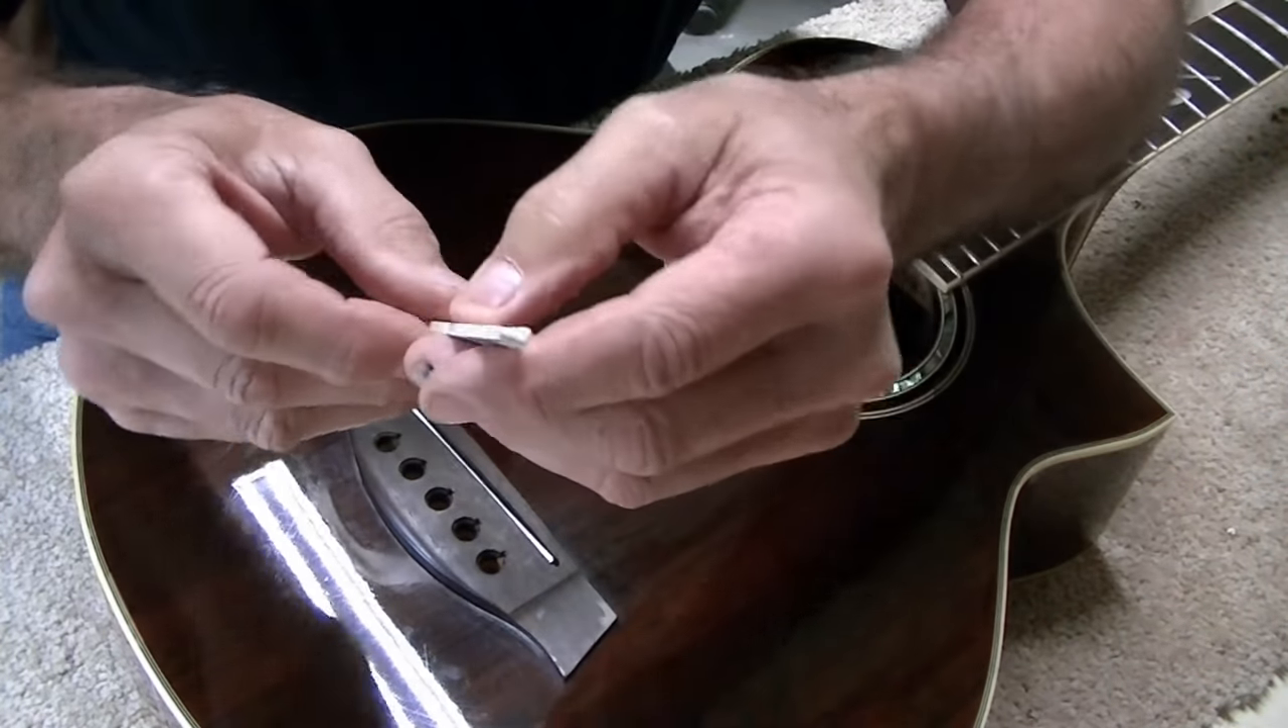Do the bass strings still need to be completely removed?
No.